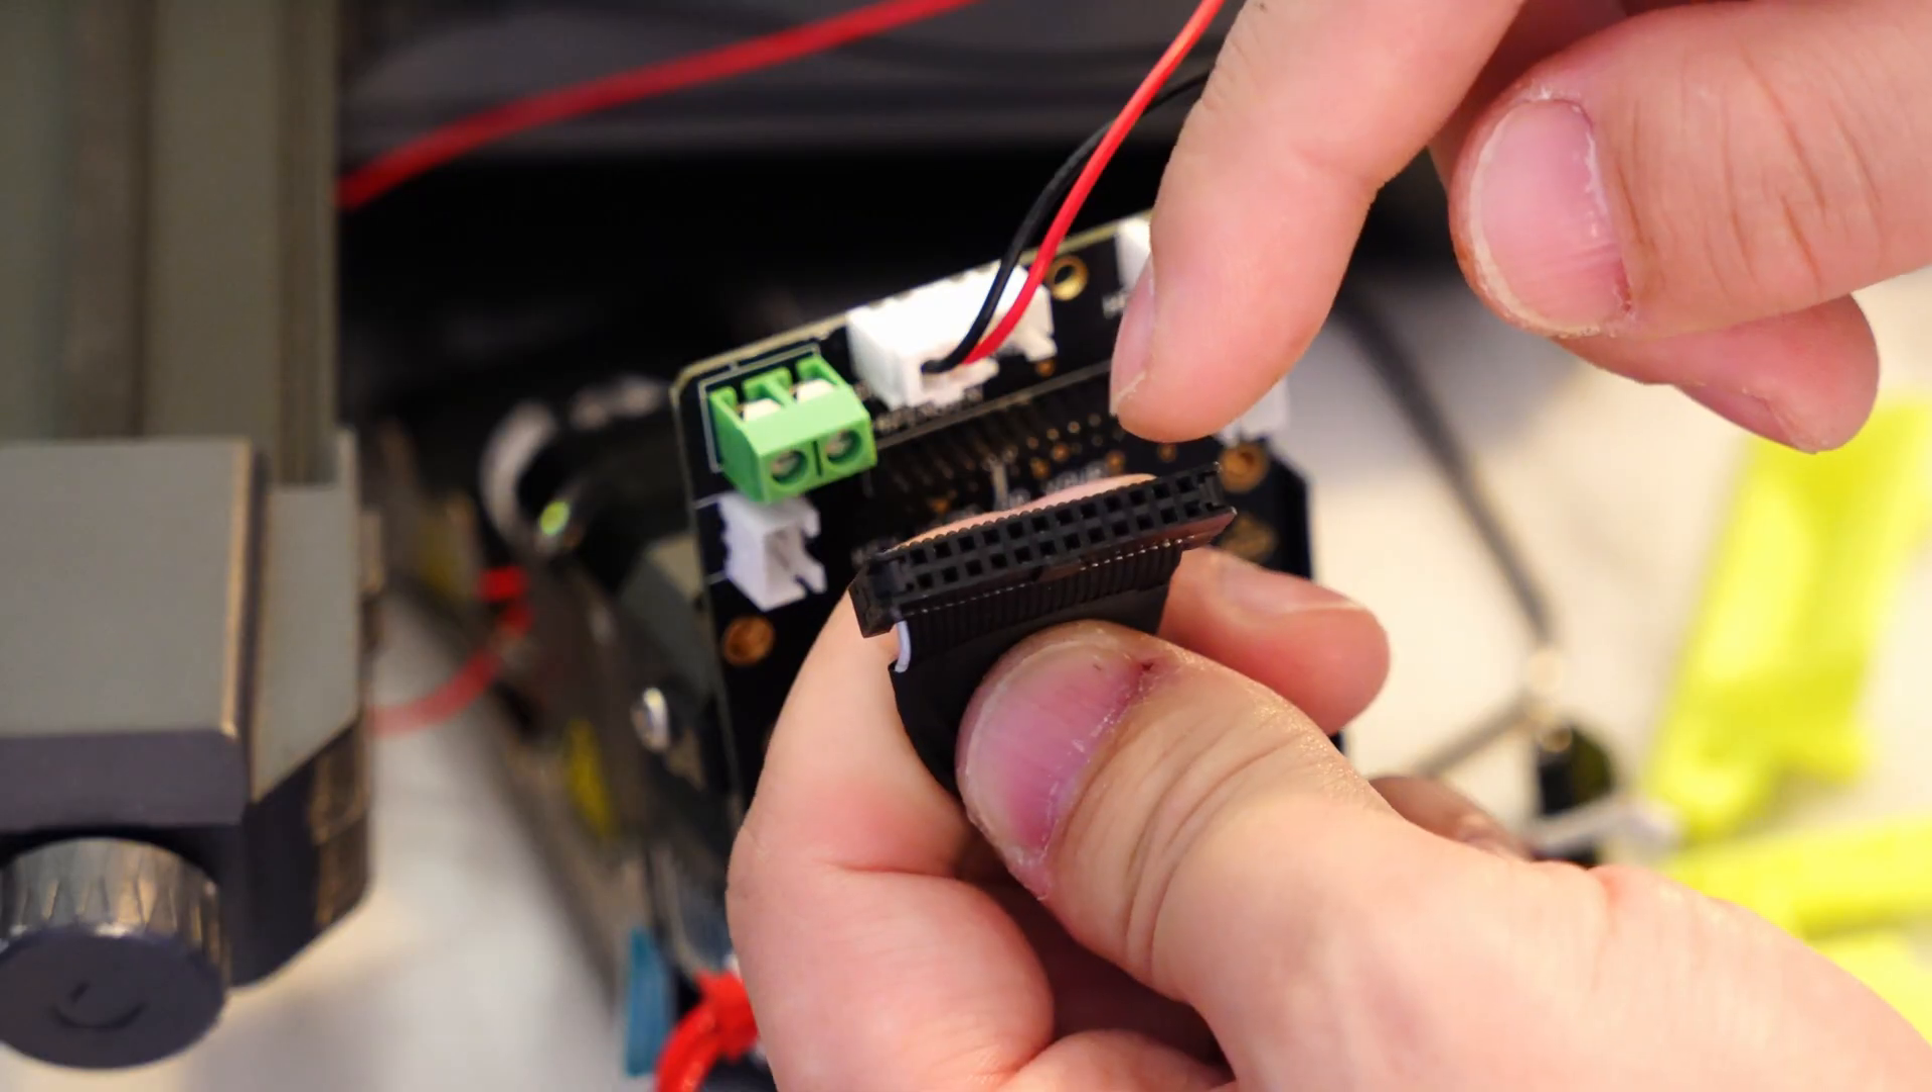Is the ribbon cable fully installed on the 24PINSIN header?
No.